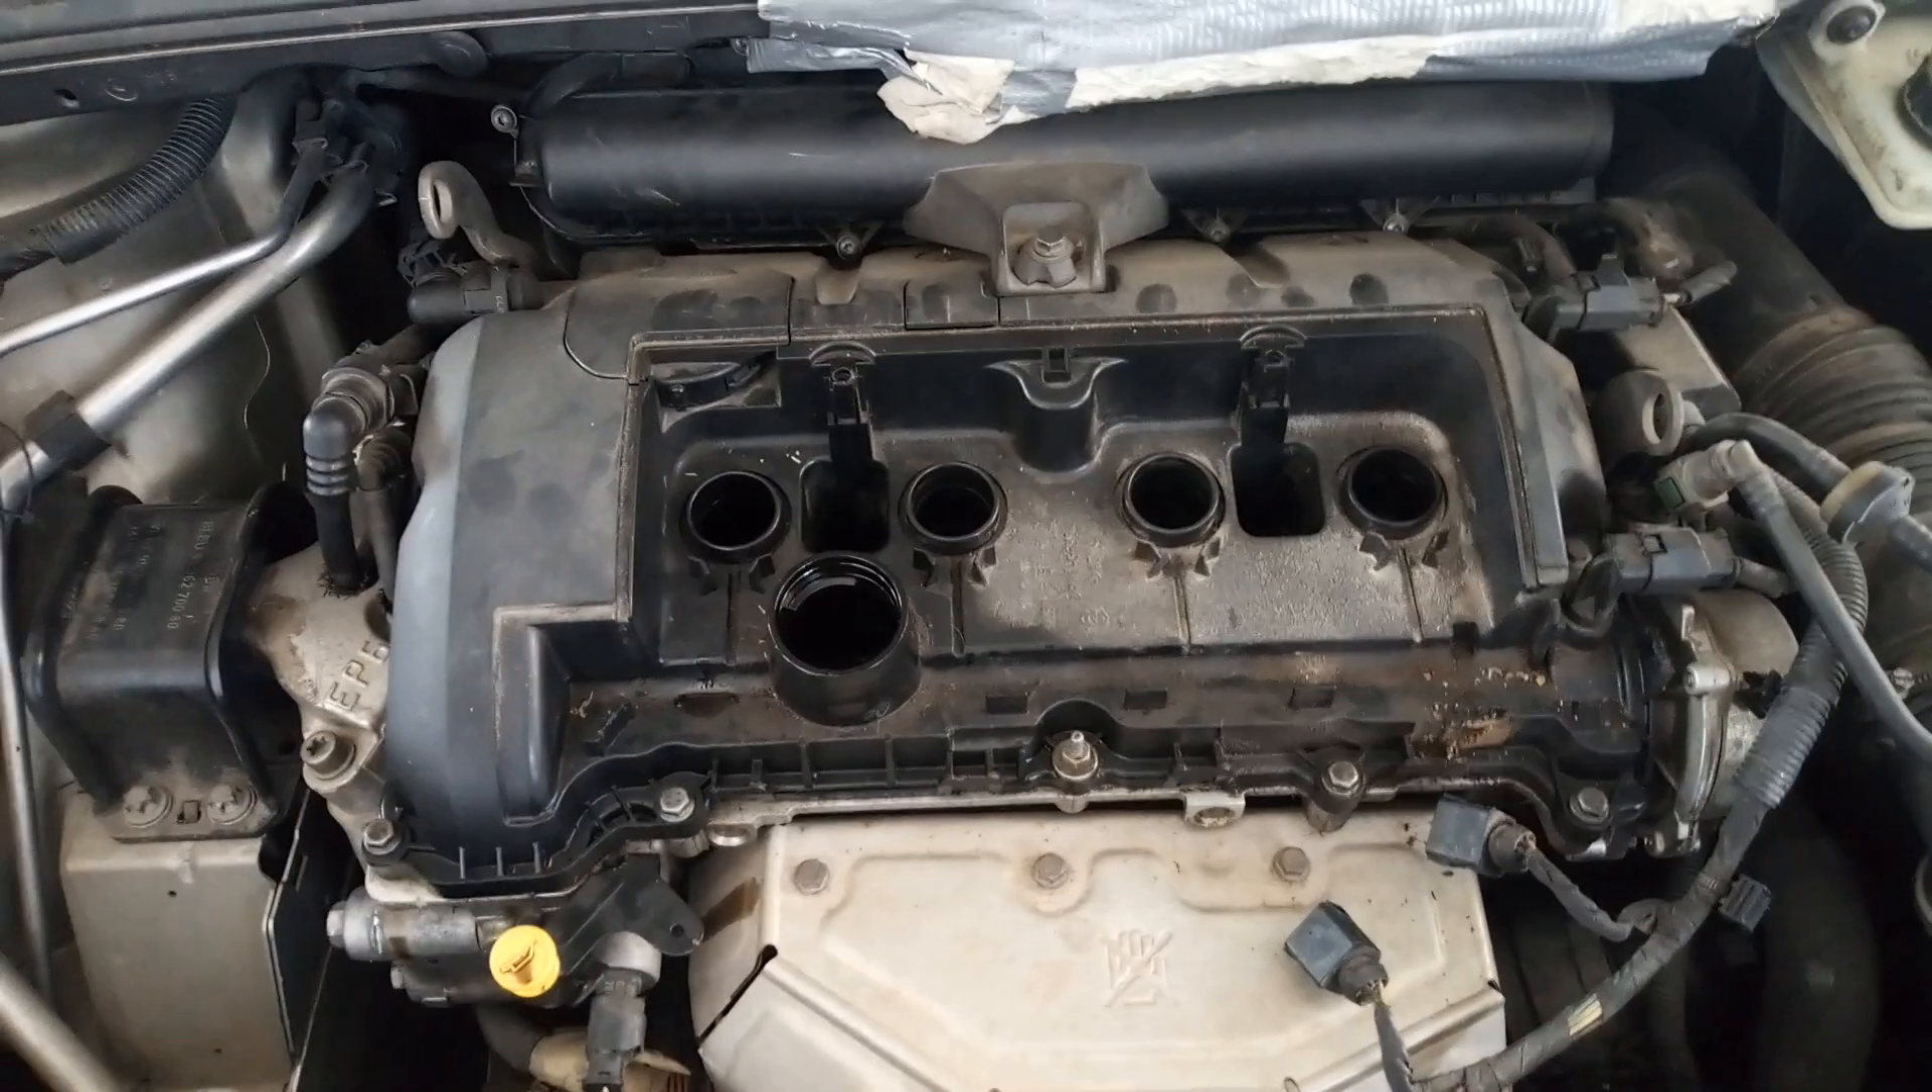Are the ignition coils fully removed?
Yes.